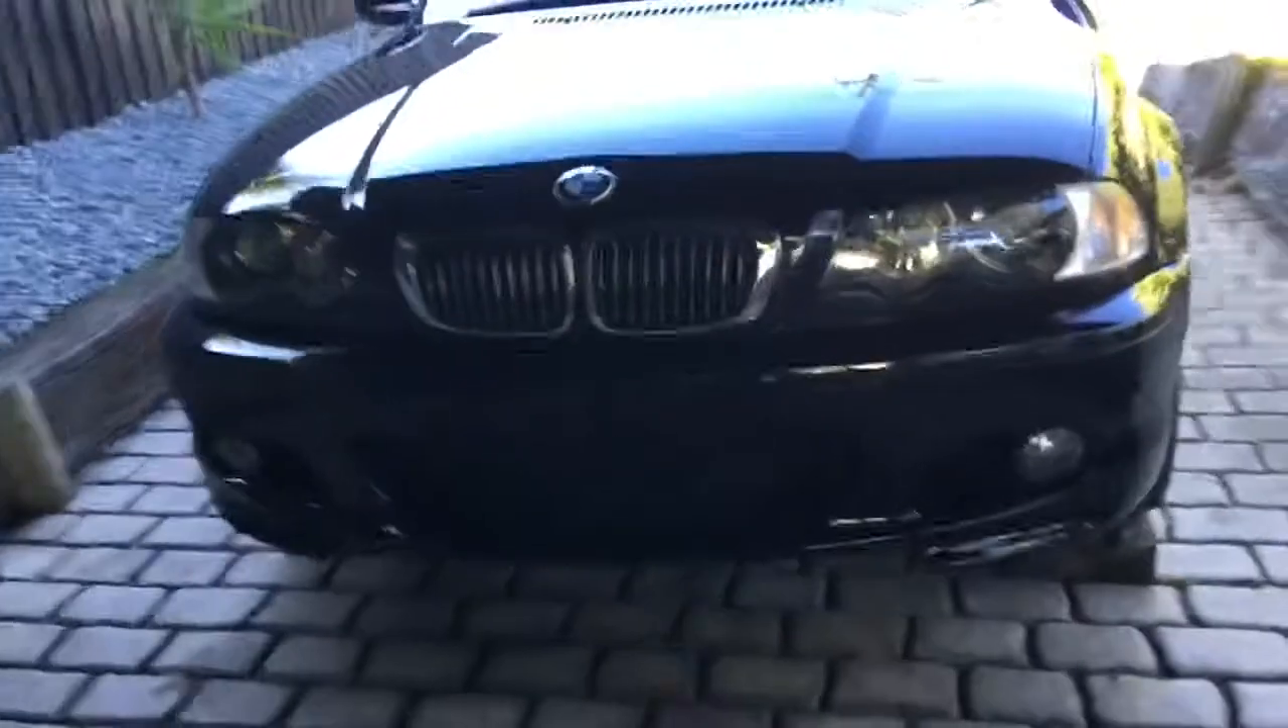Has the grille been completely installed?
Yes.